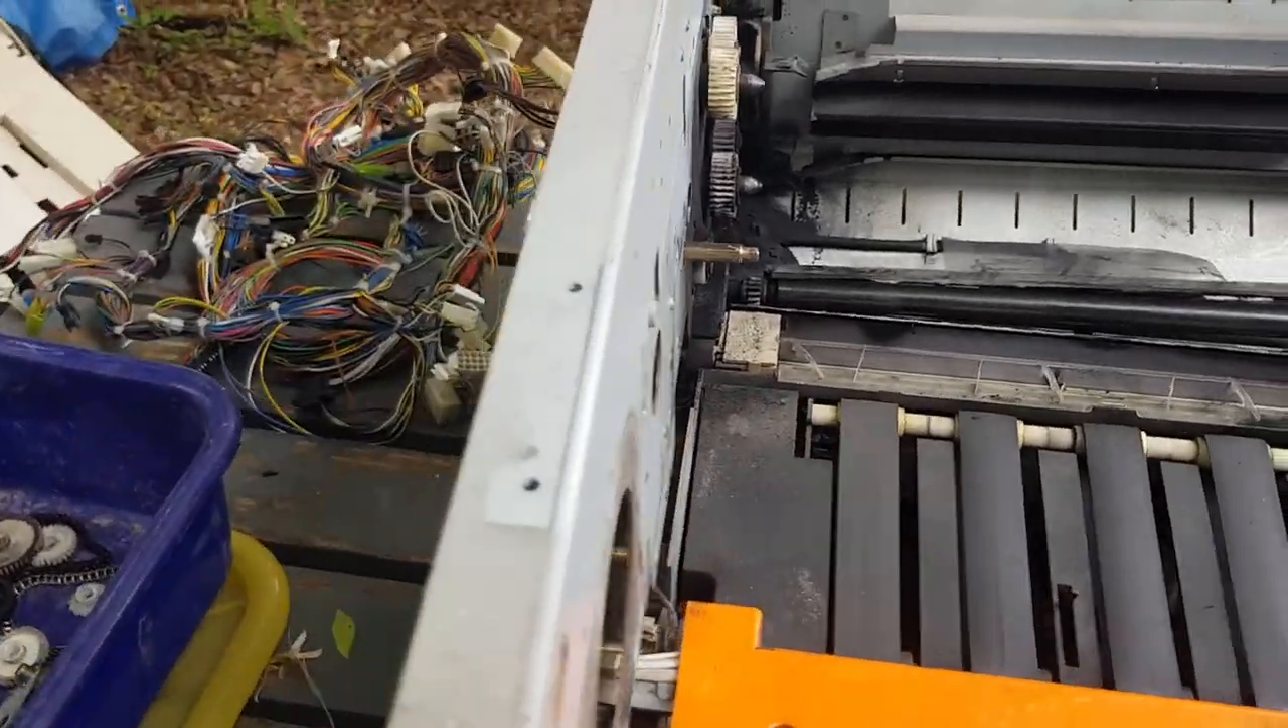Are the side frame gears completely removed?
No.